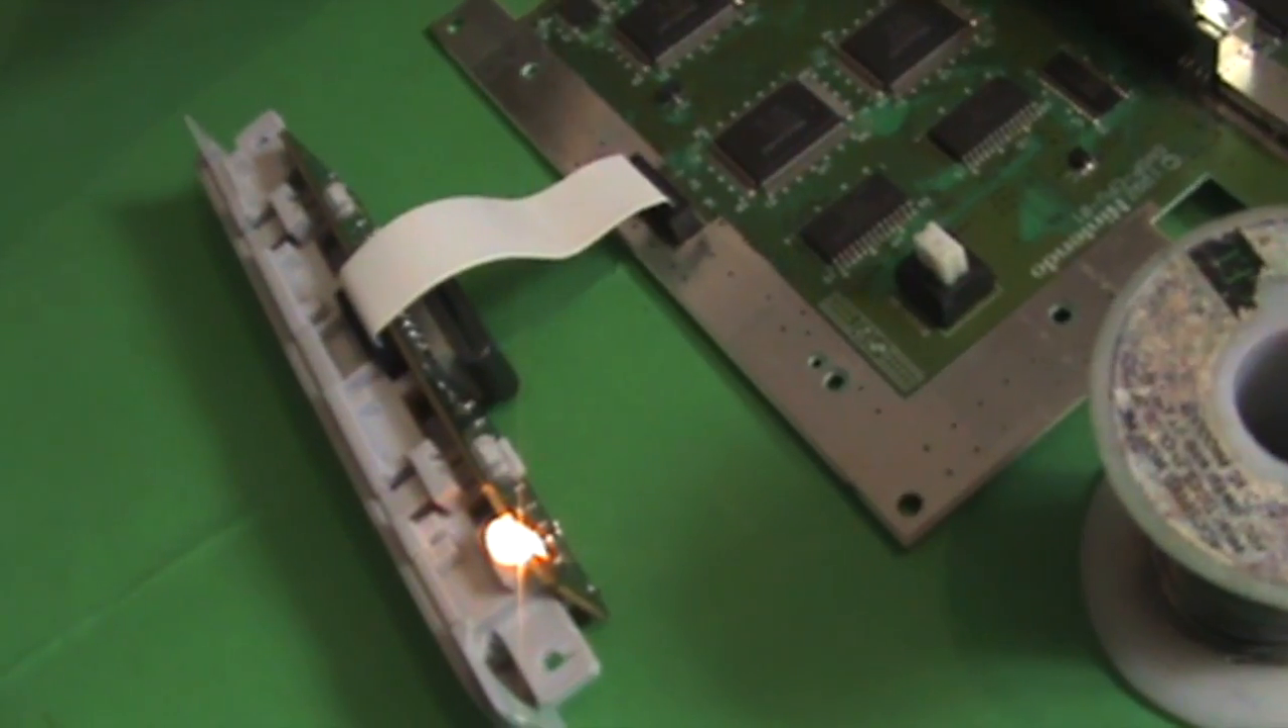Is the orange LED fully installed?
Yes.